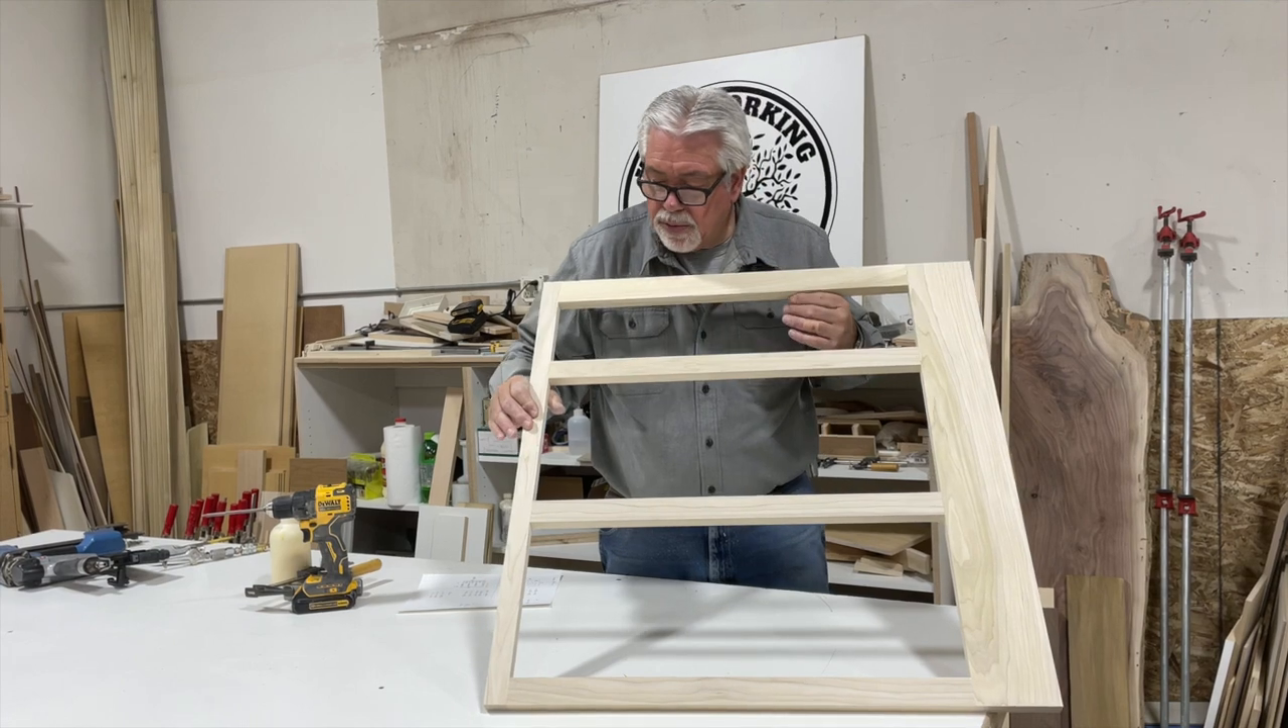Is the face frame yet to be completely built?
No.